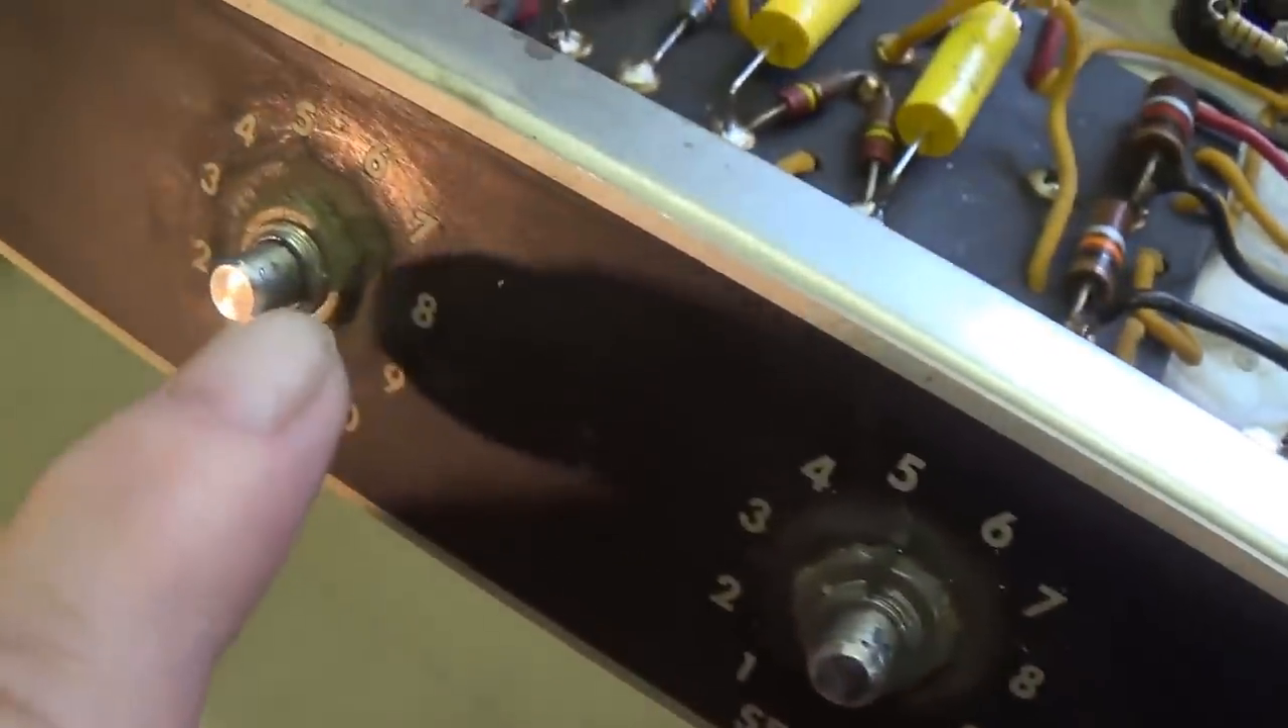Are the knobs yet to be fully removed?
No.